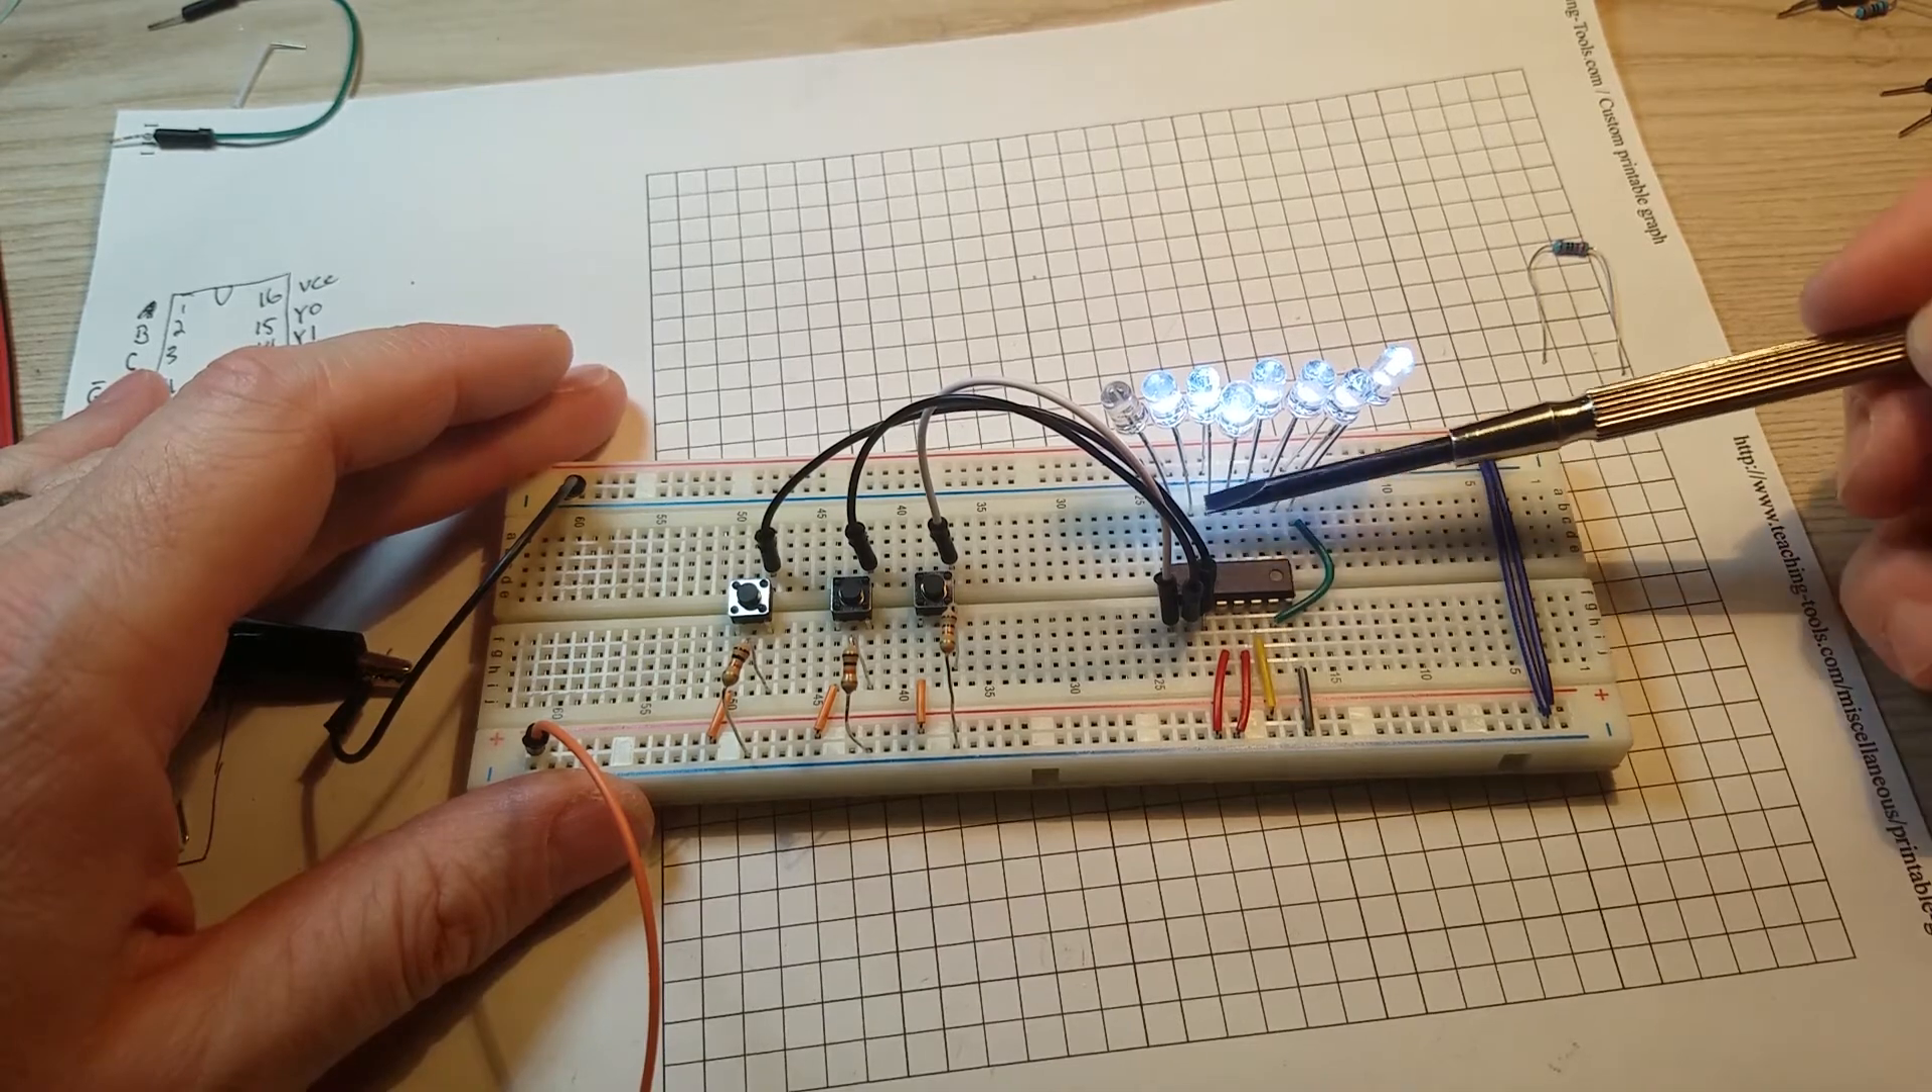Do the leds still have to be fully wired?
No.